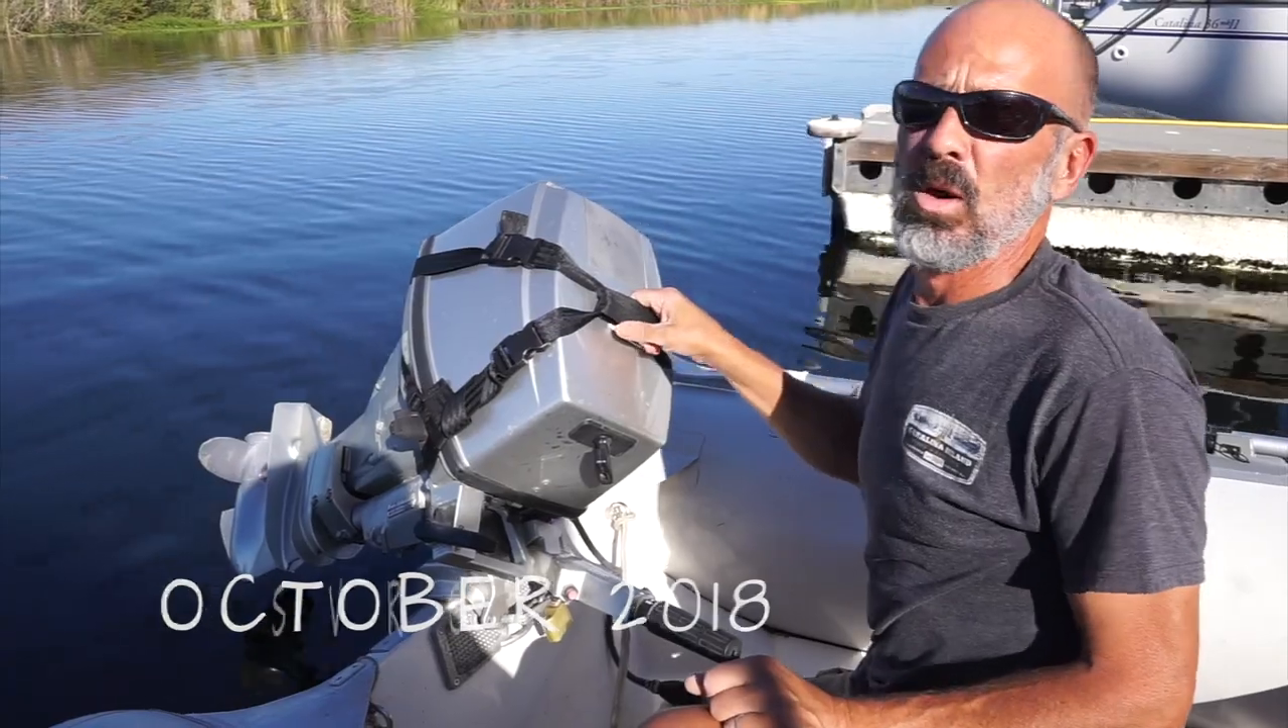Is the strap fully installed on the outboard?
Yes.